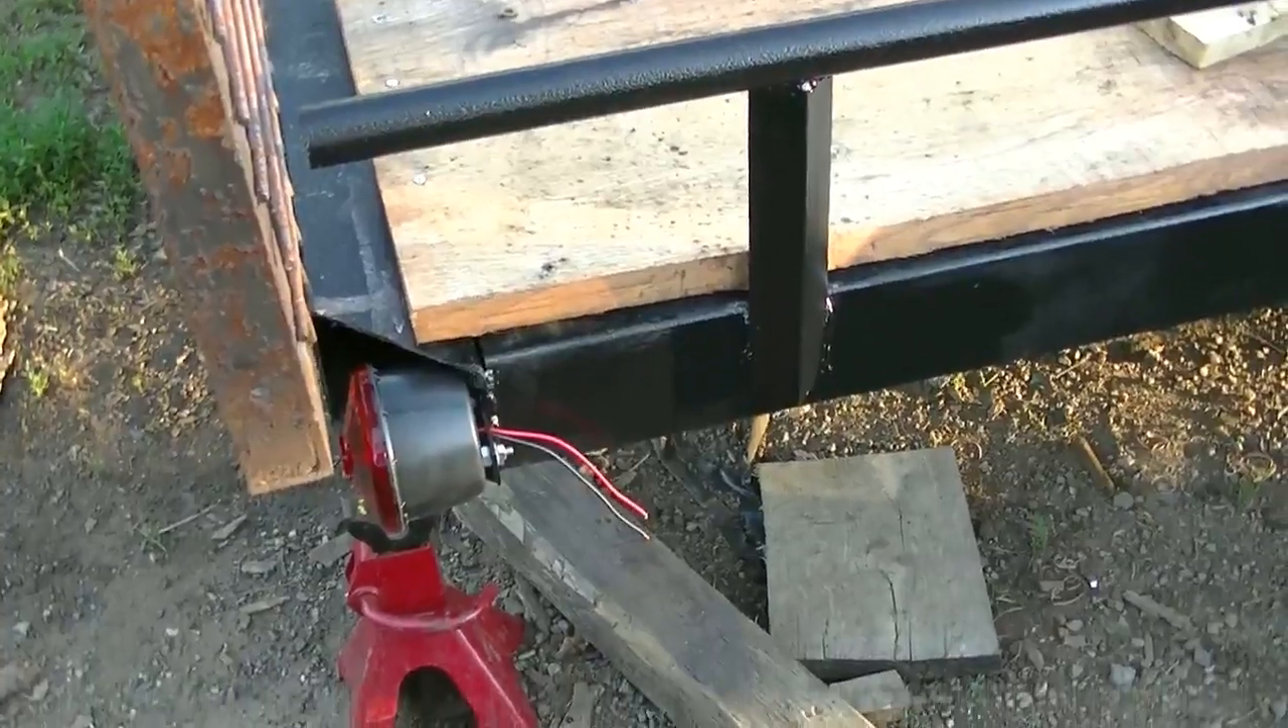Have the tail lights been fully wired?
No.